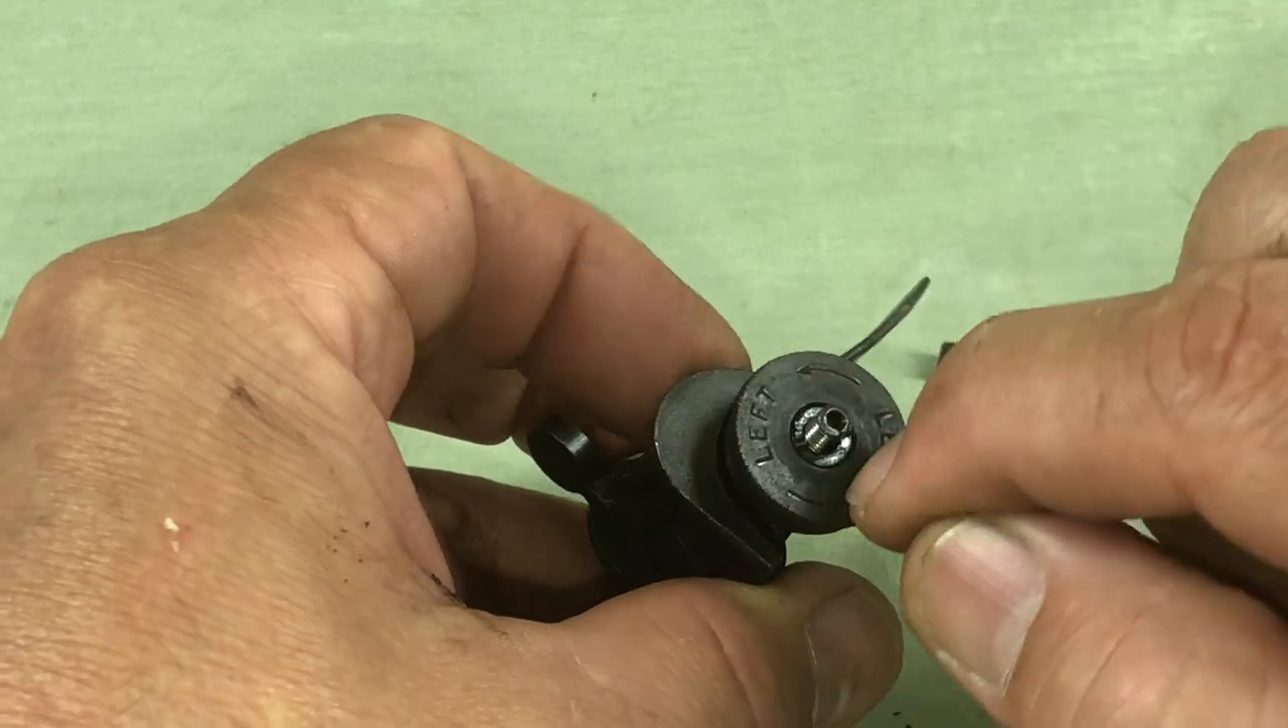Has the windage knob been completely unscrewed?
No.